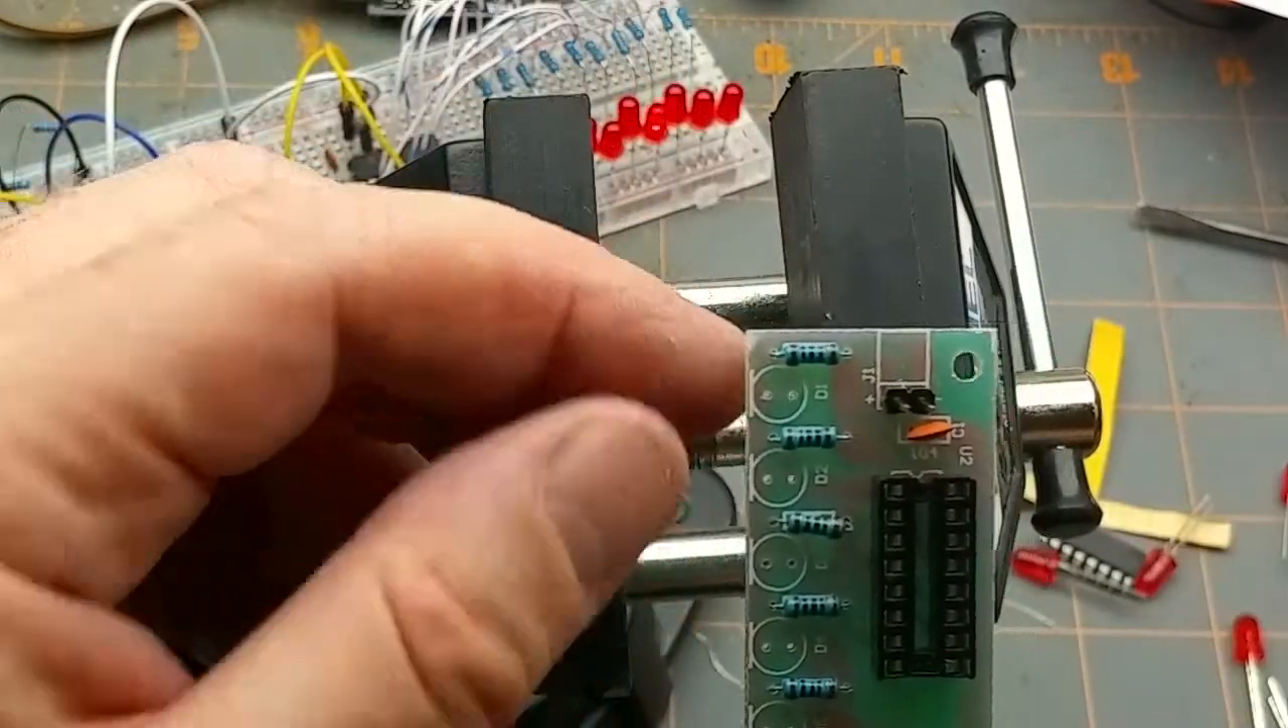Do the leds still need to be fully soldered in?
Yes.